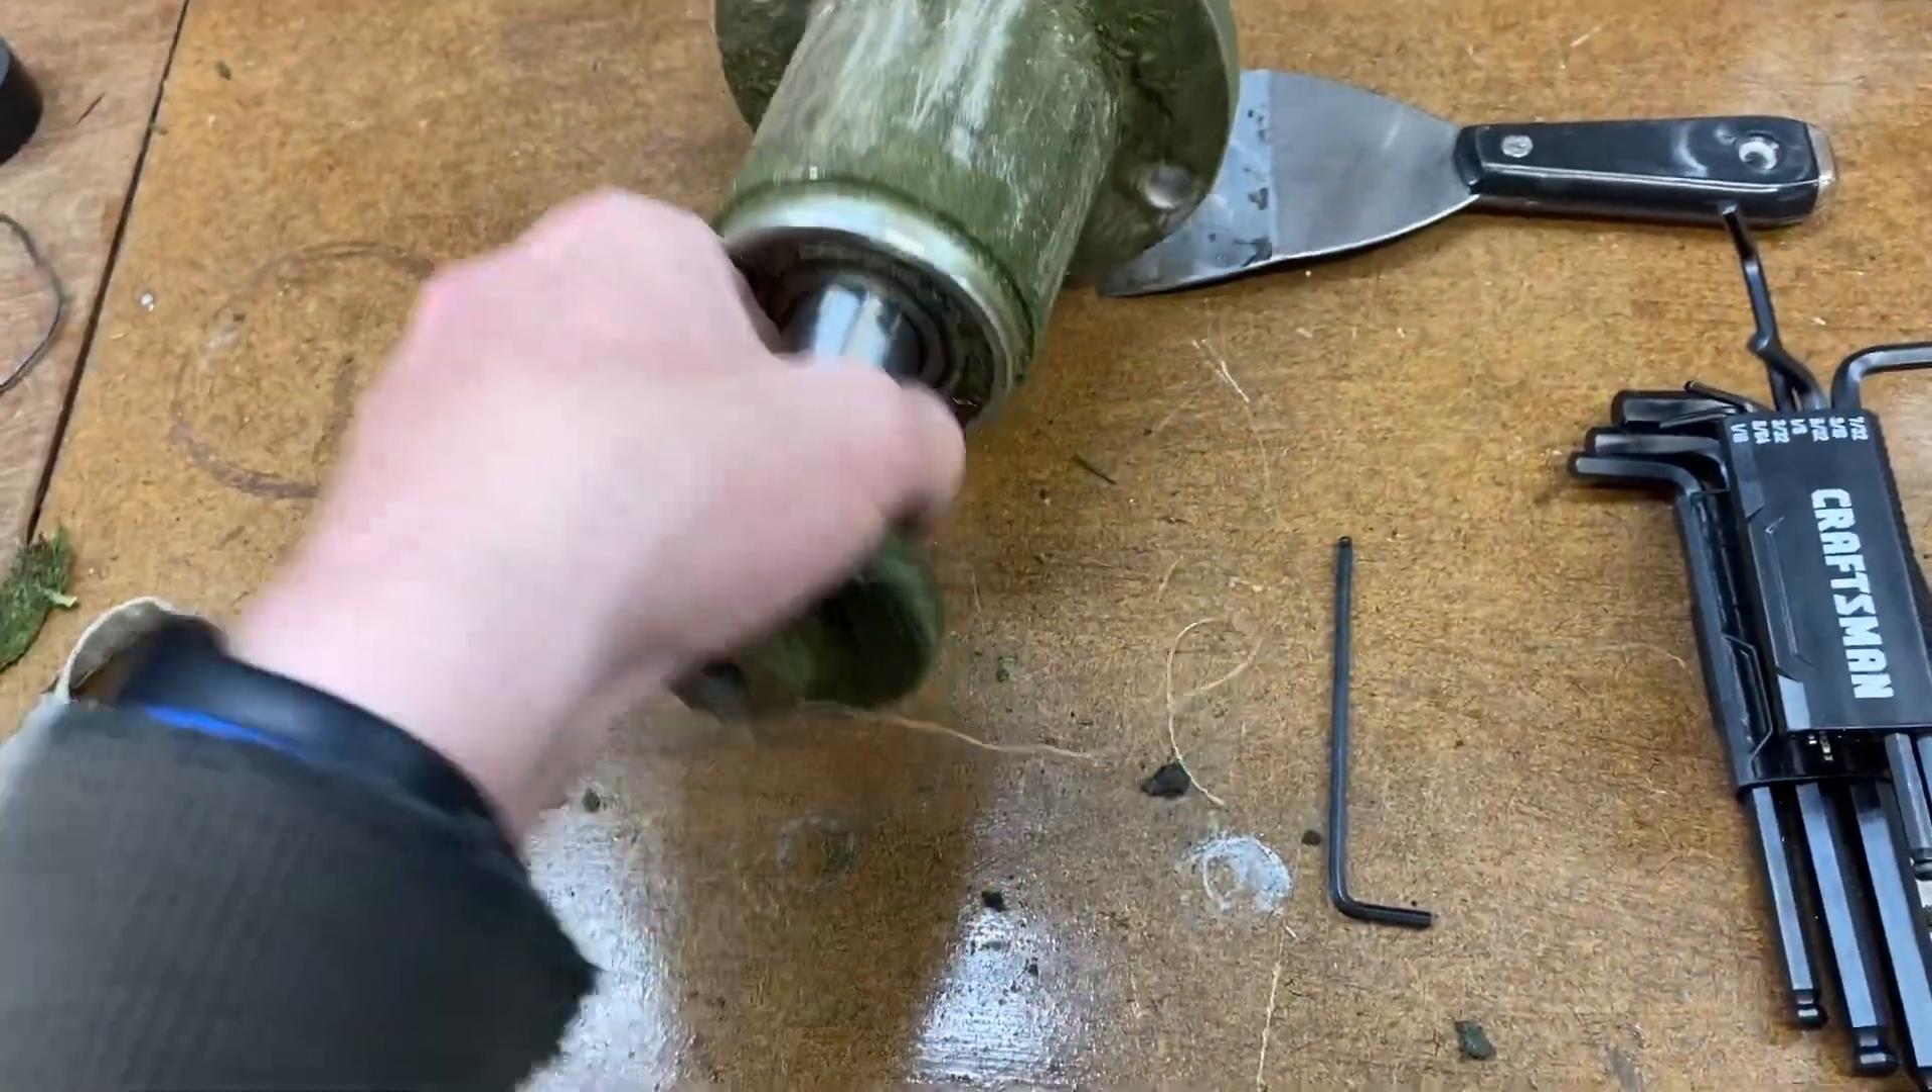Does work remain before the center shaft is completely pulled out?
Yes.